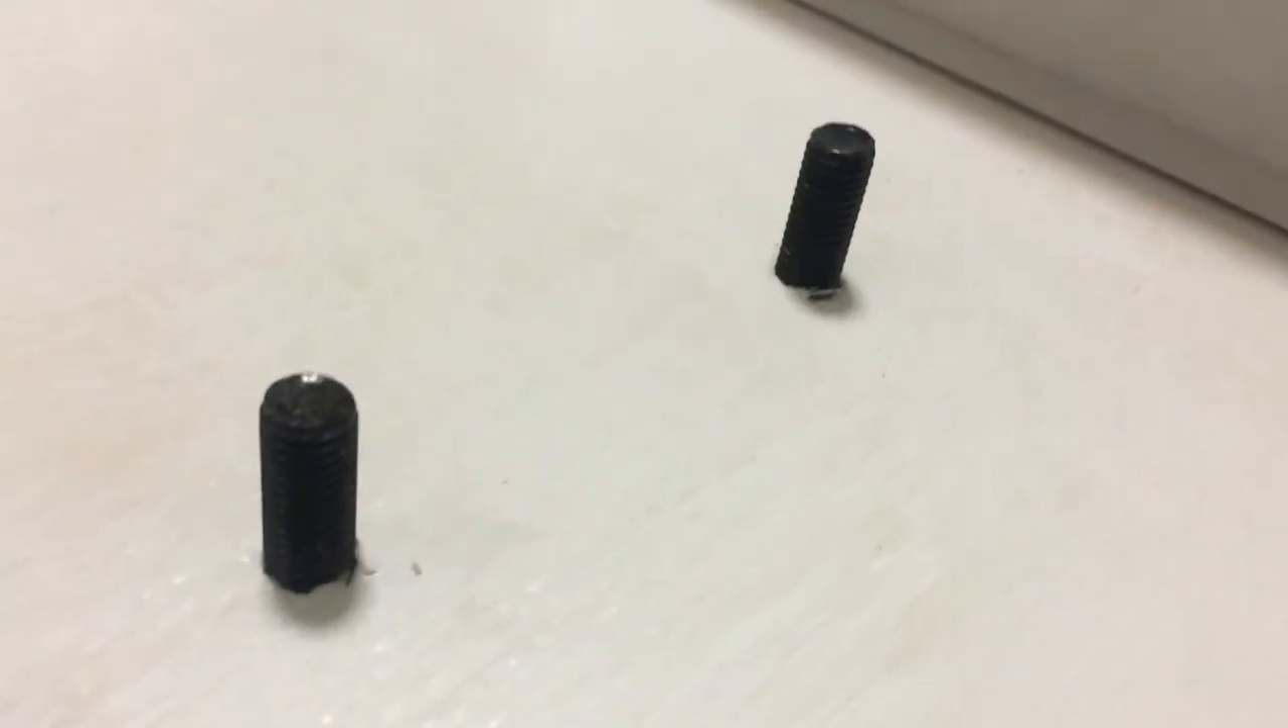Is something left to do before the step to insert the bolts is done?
No.